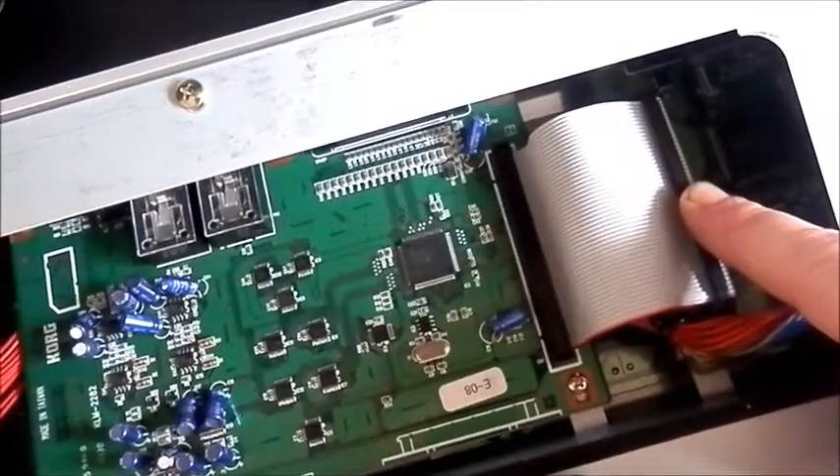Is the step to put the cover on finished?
No.